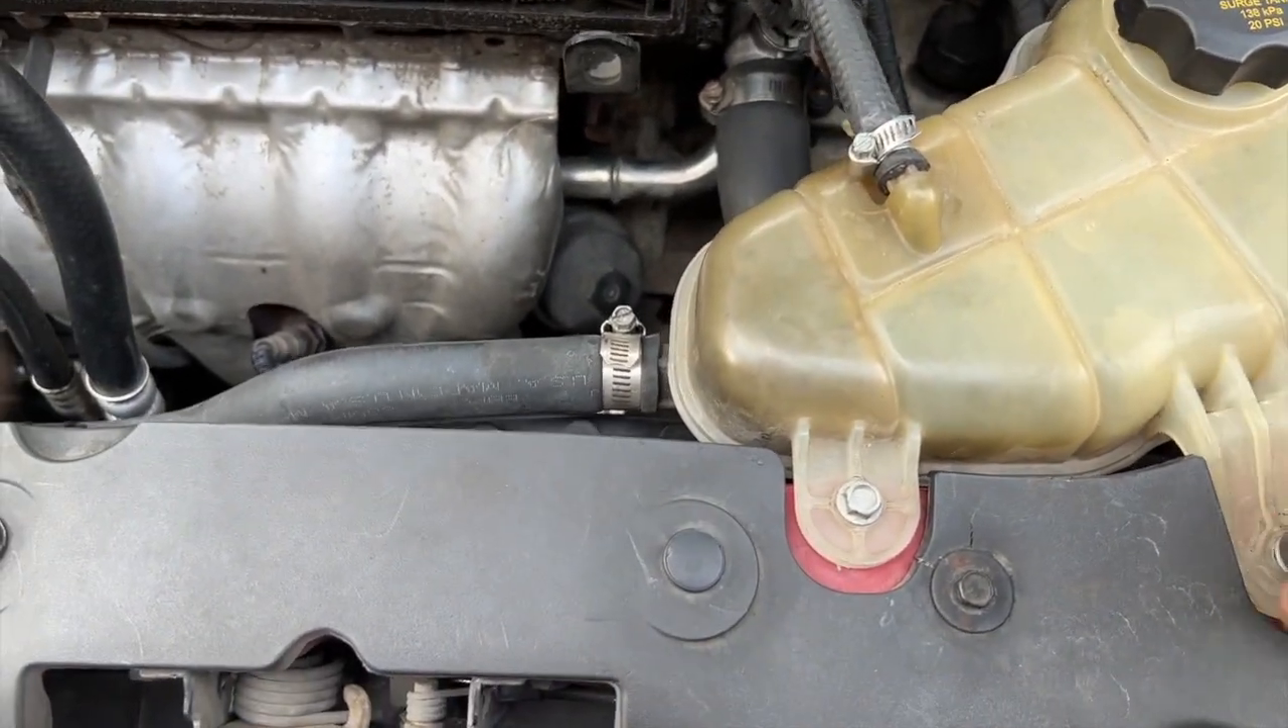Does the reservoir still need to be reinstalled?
No.